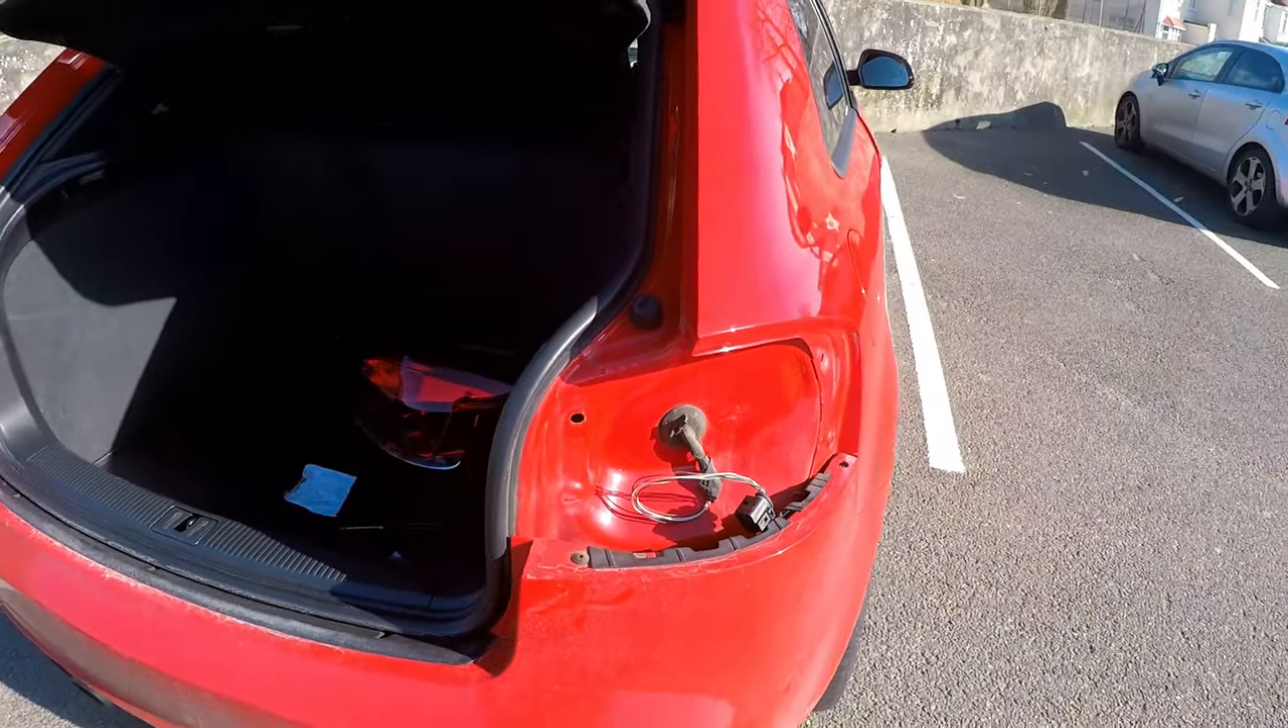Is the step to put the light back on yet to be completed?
Yes.